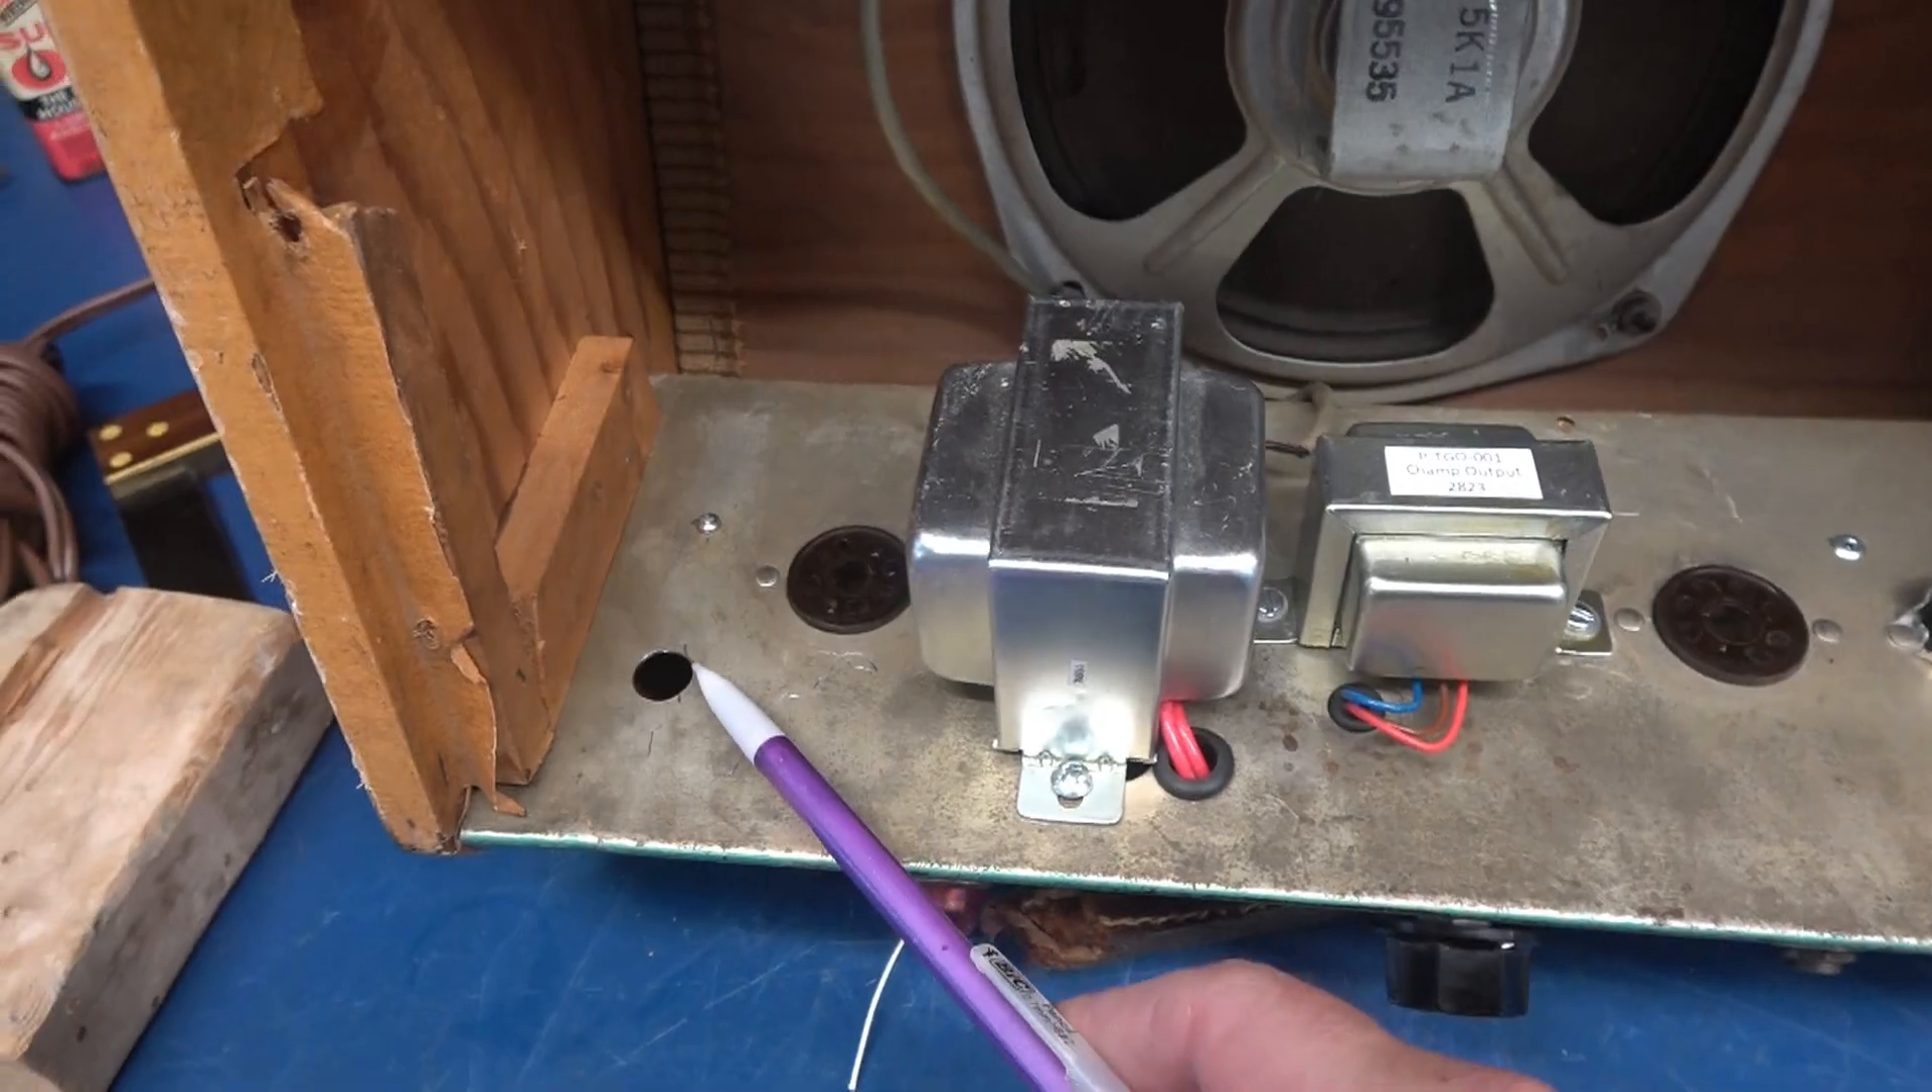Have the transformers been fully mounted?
Yes.